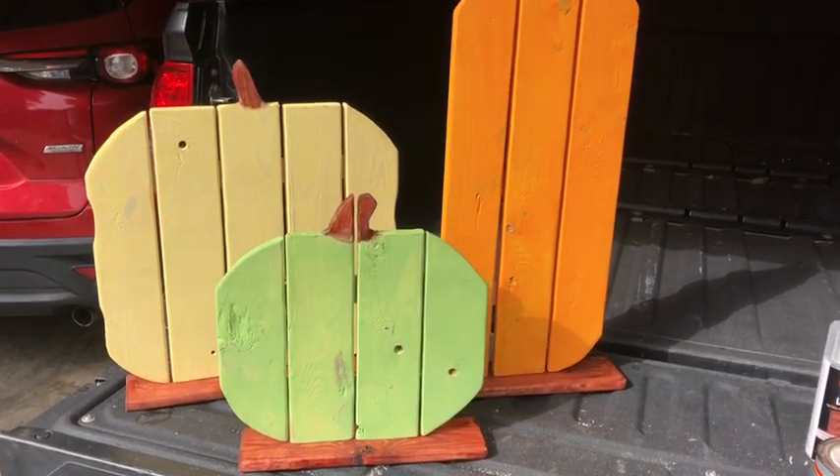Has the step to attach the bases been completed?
Yes.